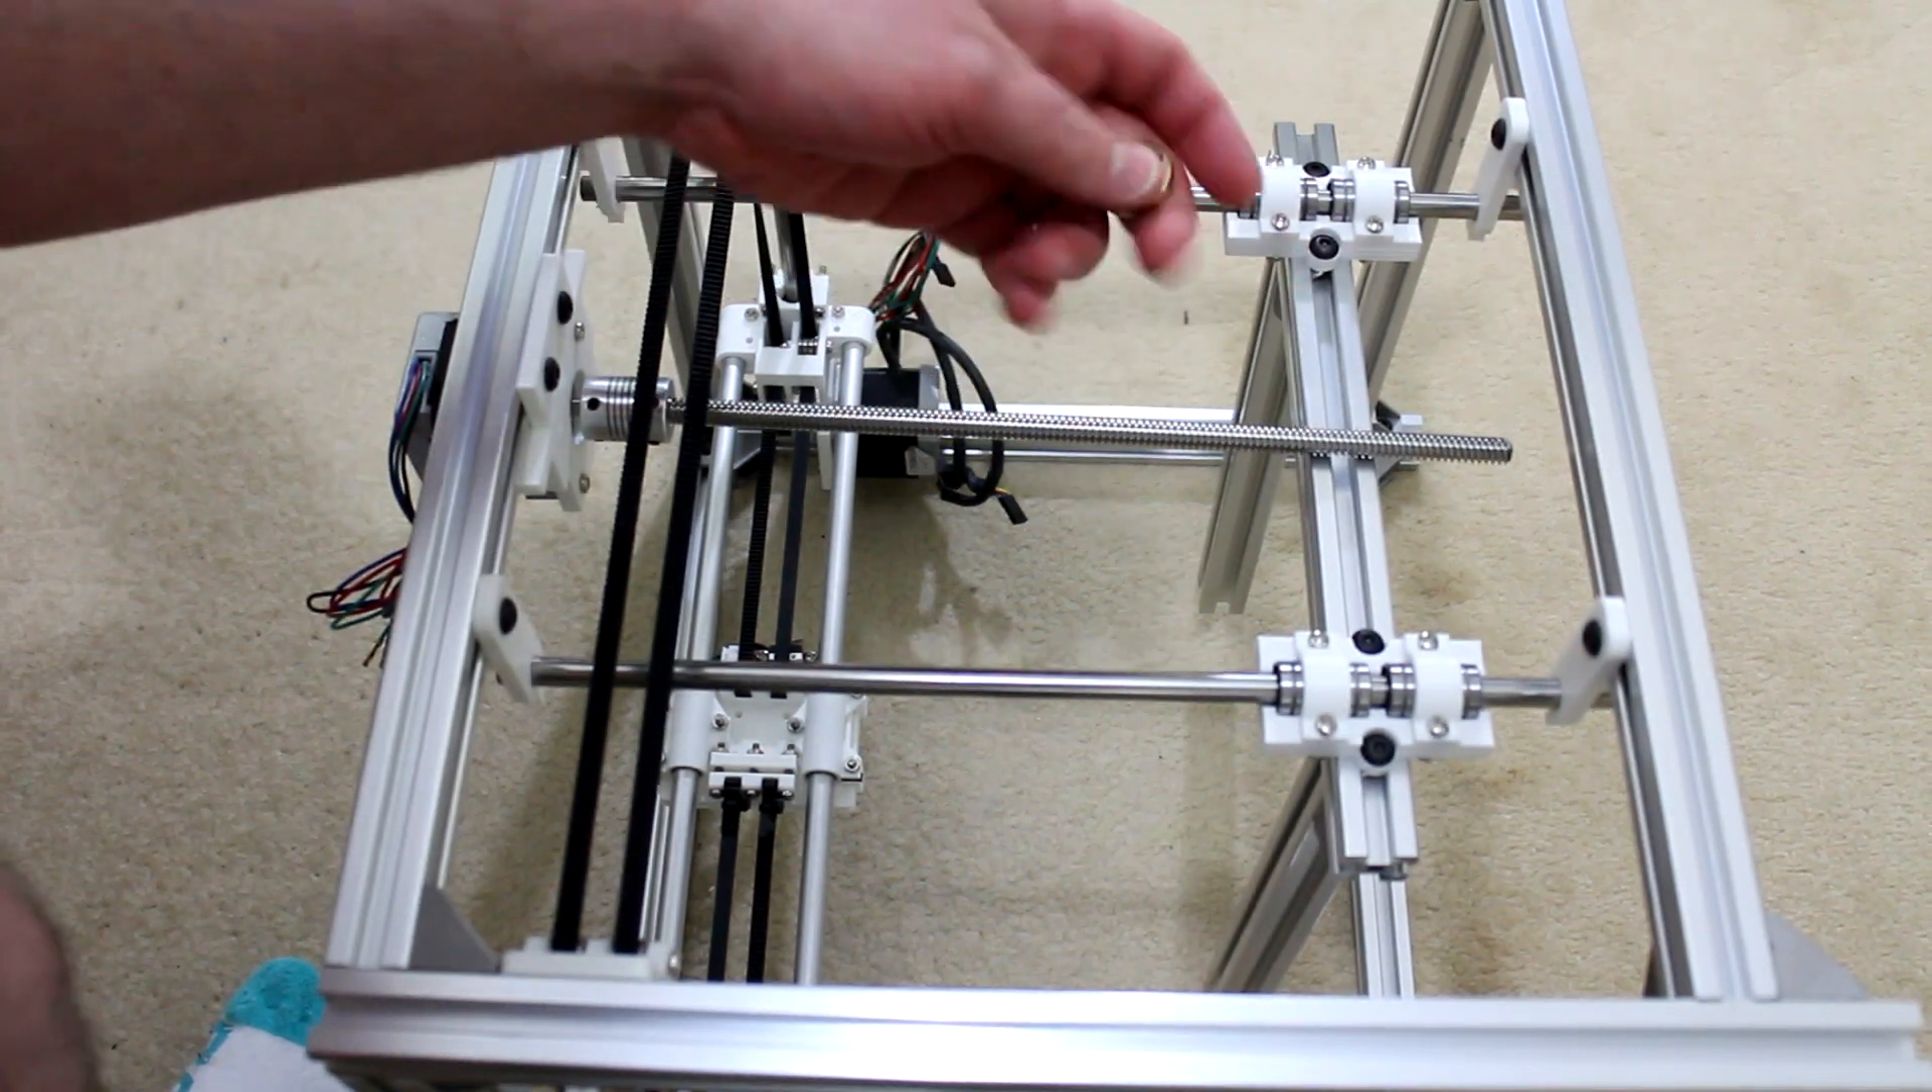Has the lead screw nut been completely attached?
No.